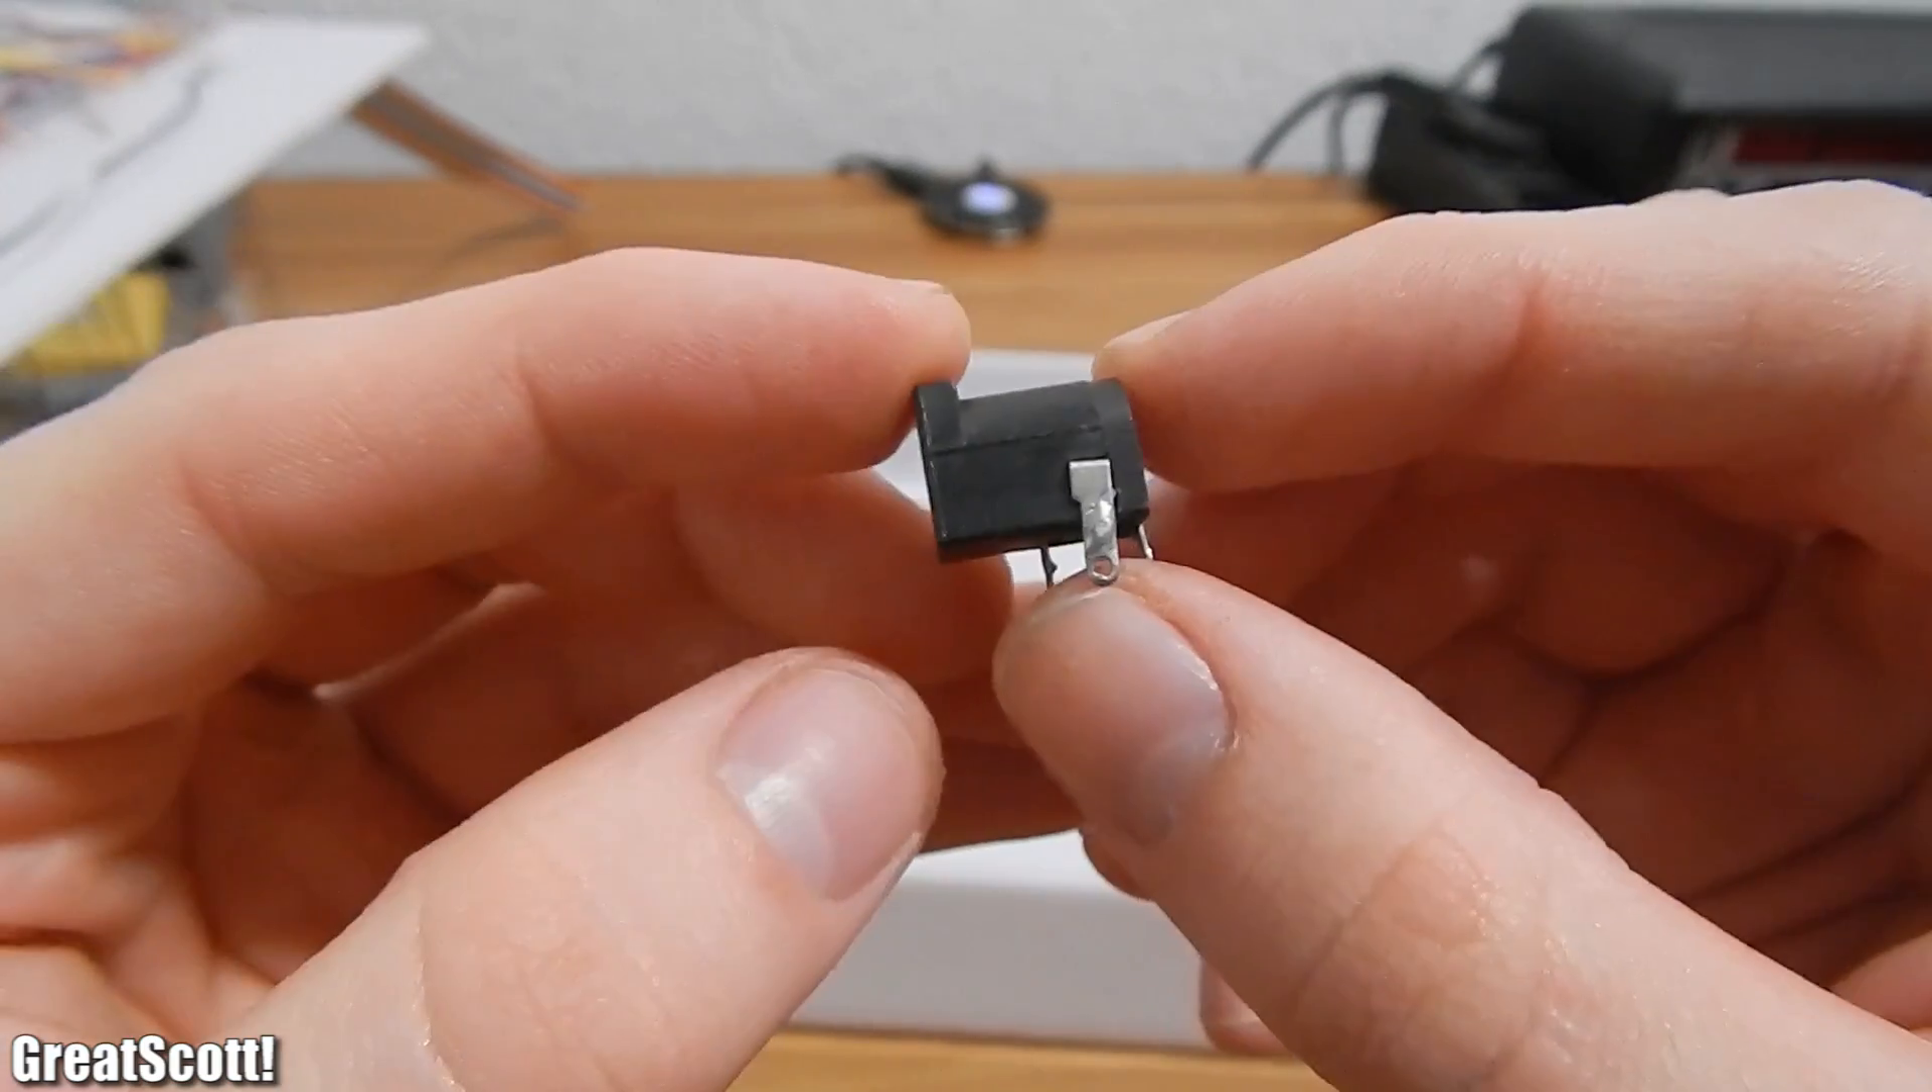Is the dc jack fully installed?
No.